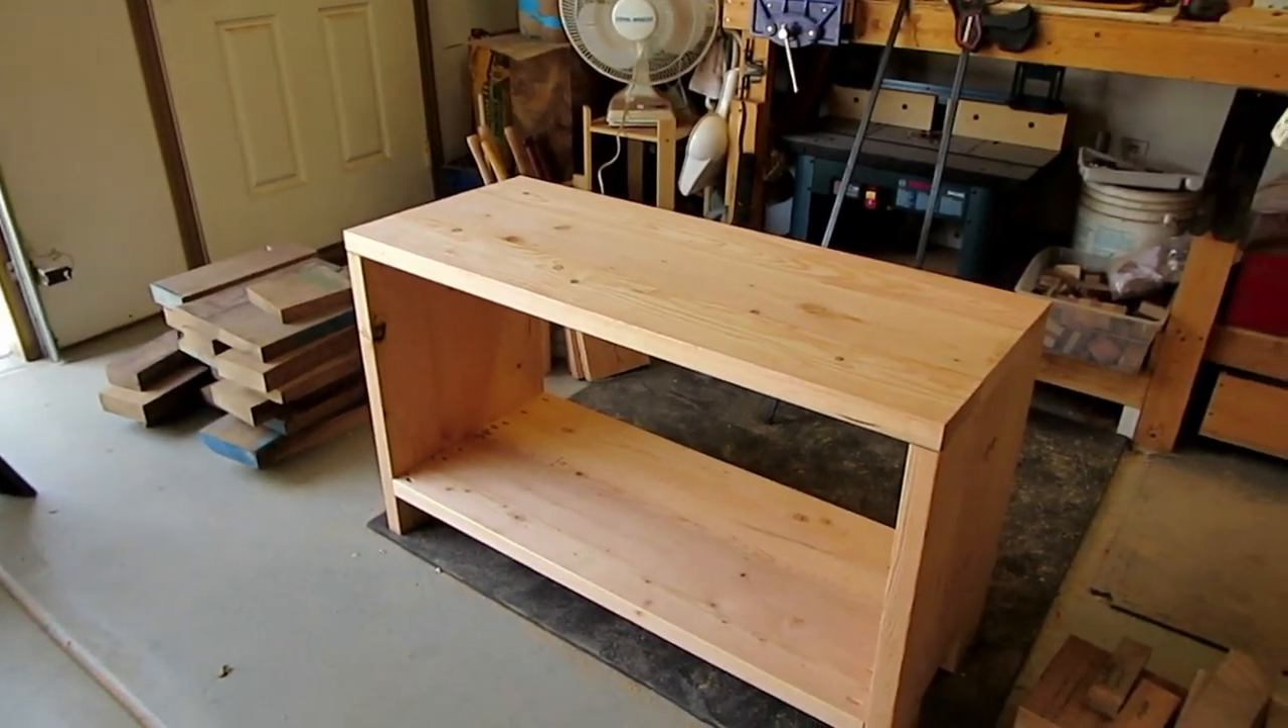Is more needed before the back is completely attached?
Yes.